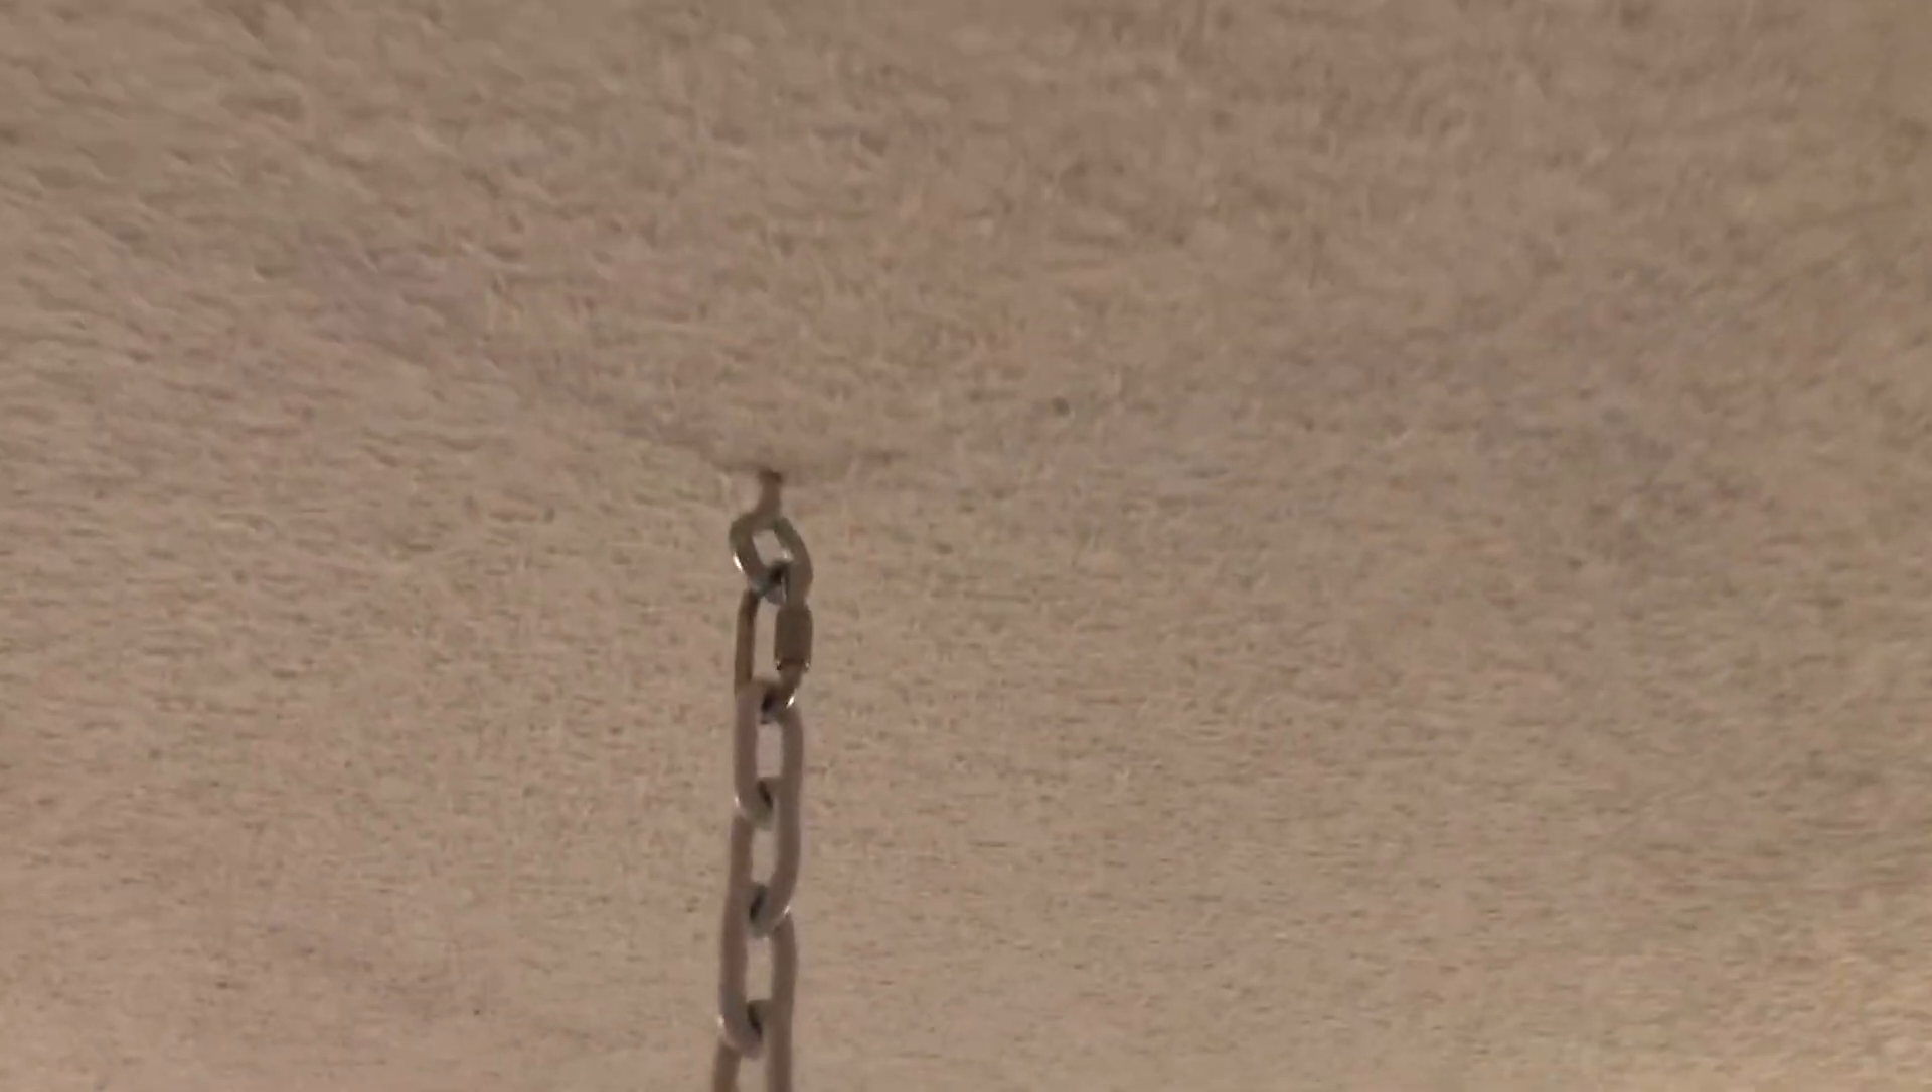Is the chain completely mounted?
Yes.